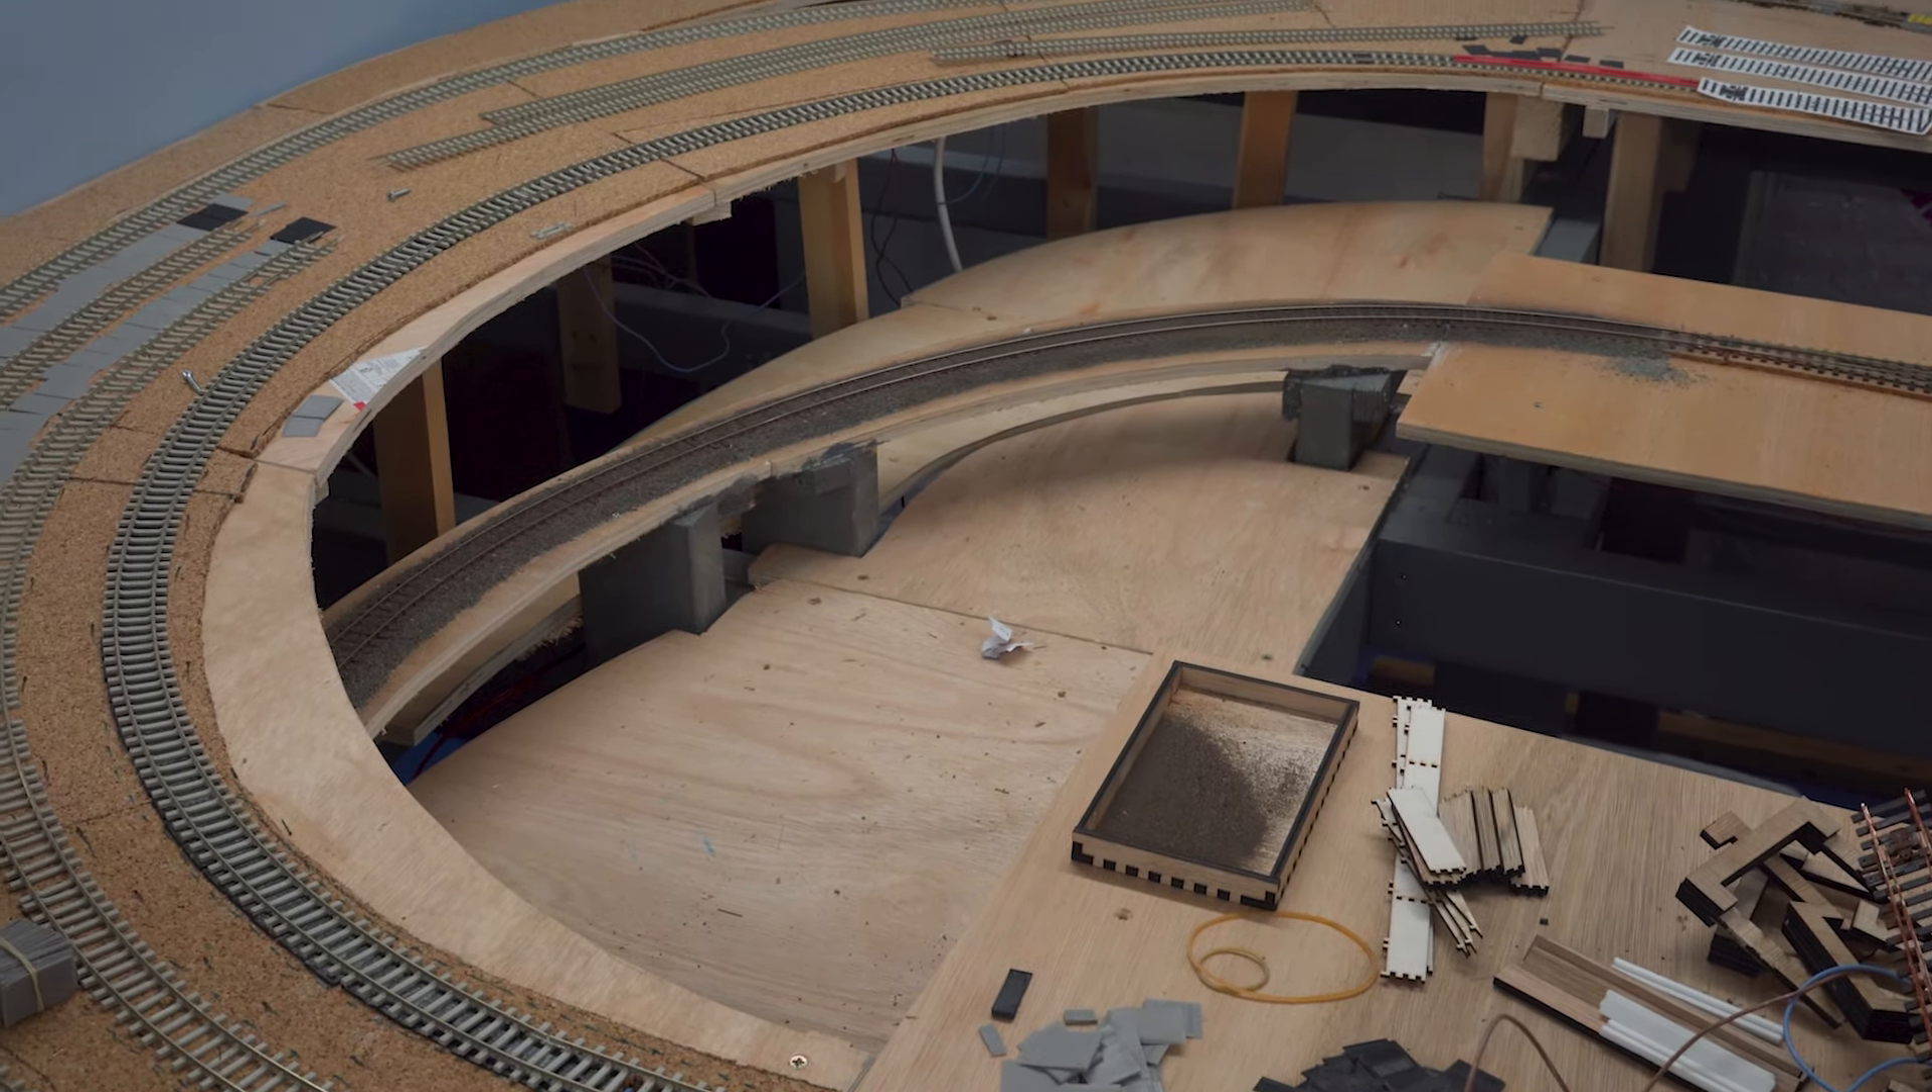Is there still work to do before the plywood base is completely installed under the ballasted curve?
No.